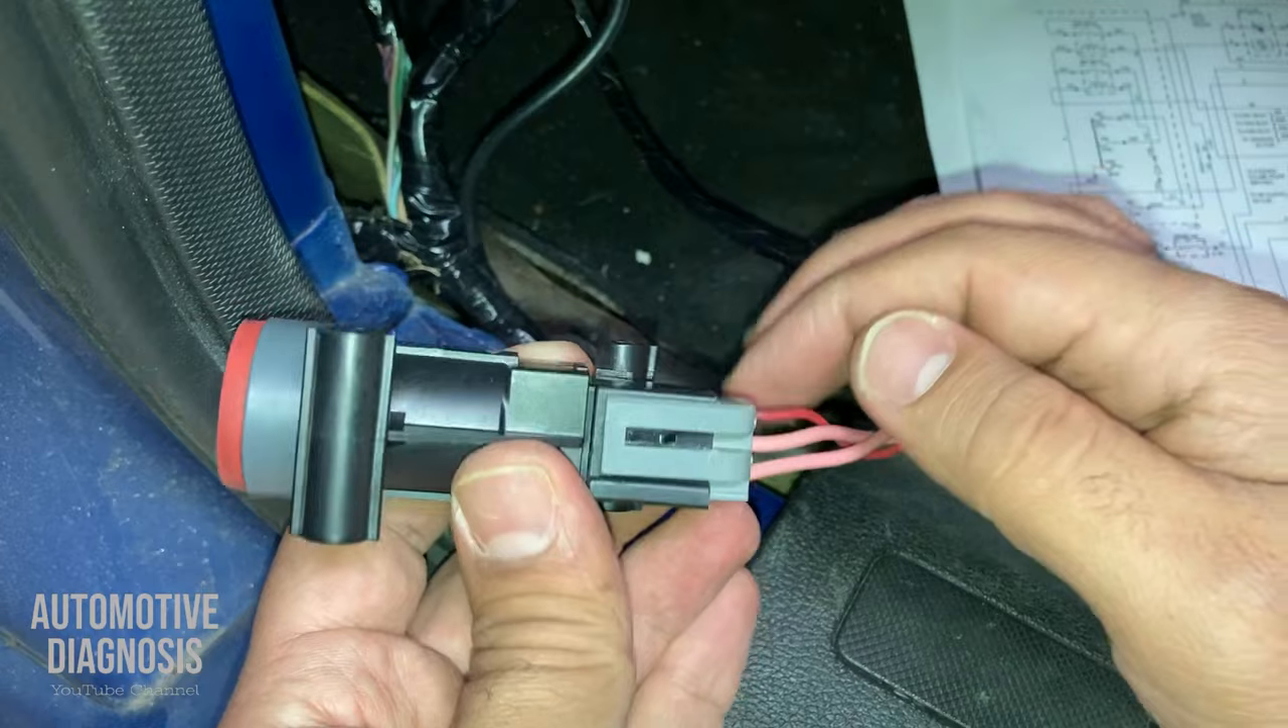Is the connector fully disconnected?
No.